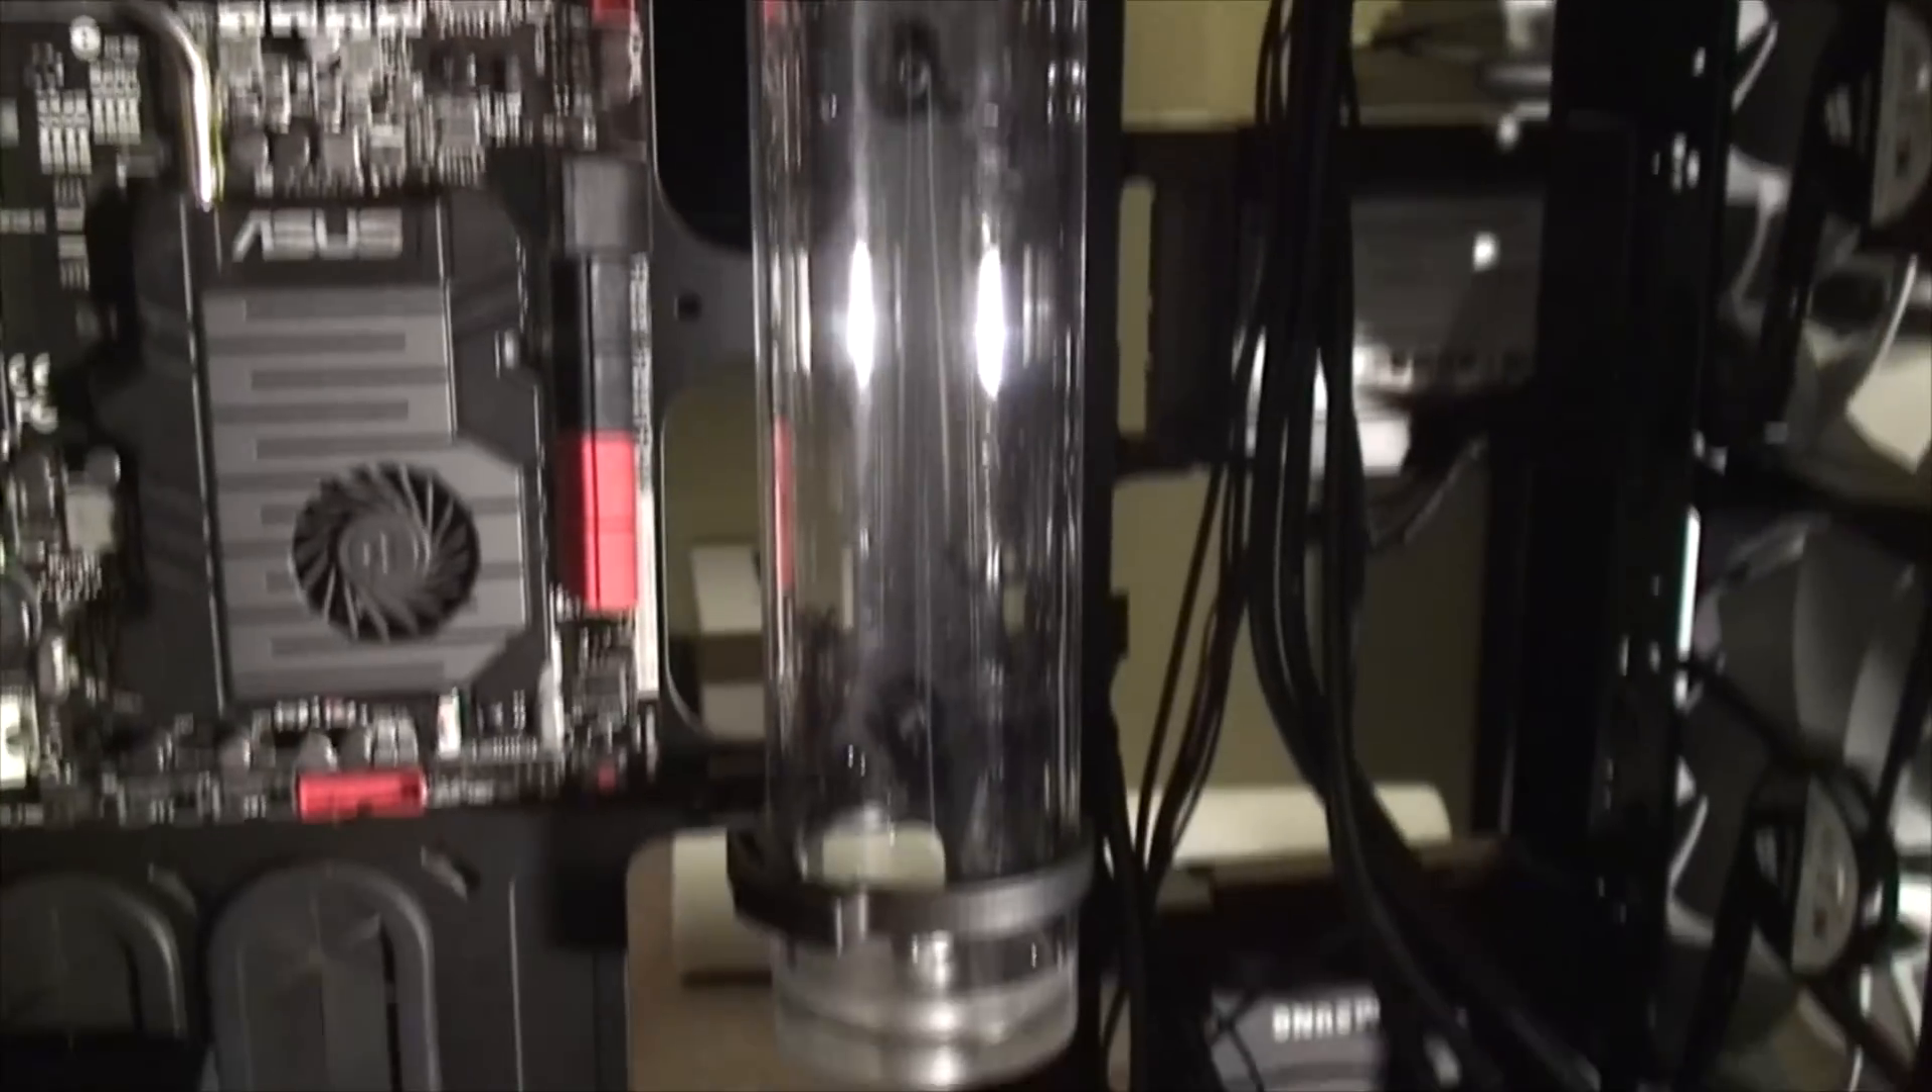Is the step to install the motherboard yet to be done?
No.